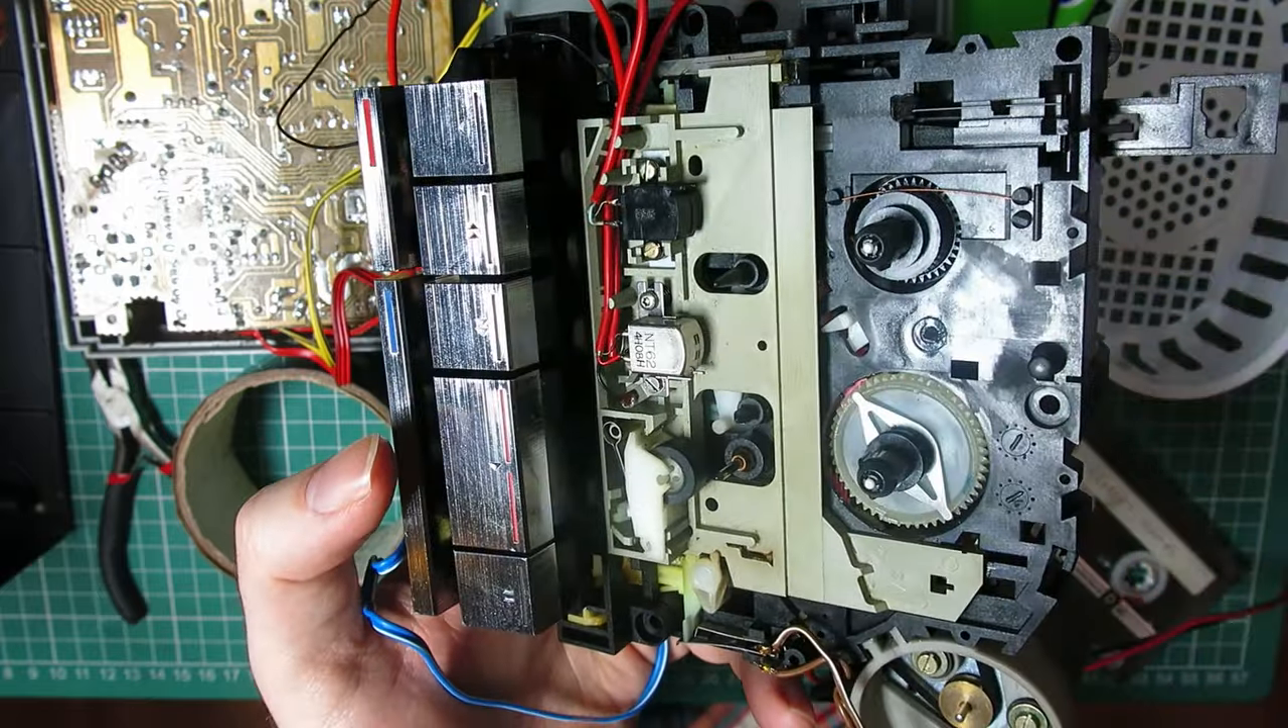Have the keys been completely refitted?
Yes.